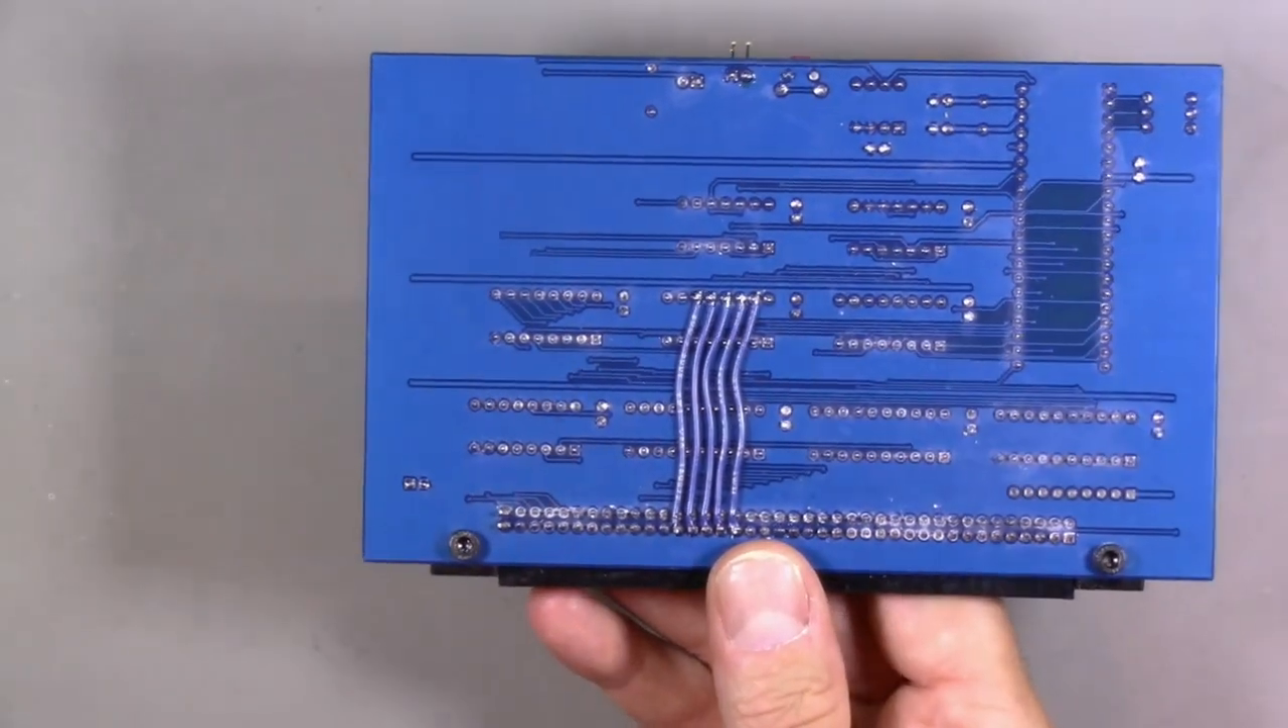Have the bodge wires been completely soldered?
Yes.